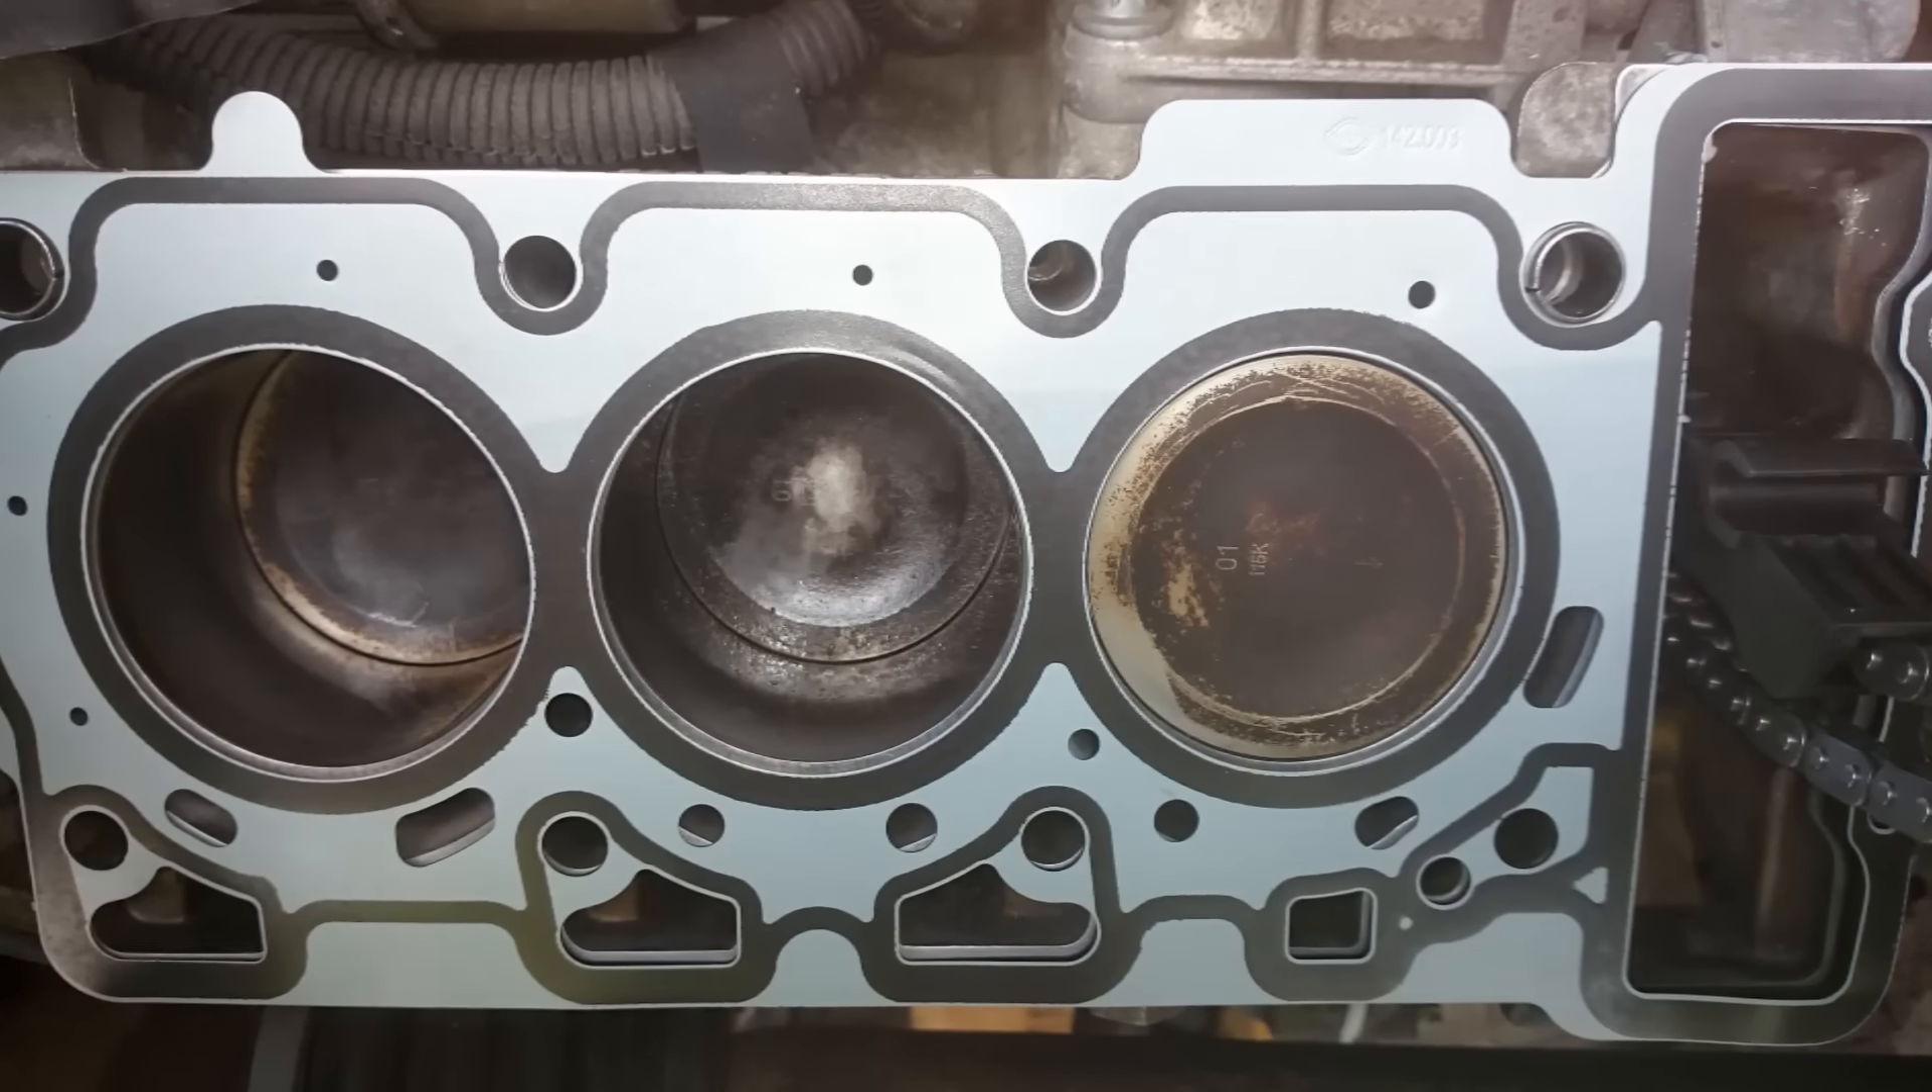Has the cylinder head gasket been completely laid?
Yes.